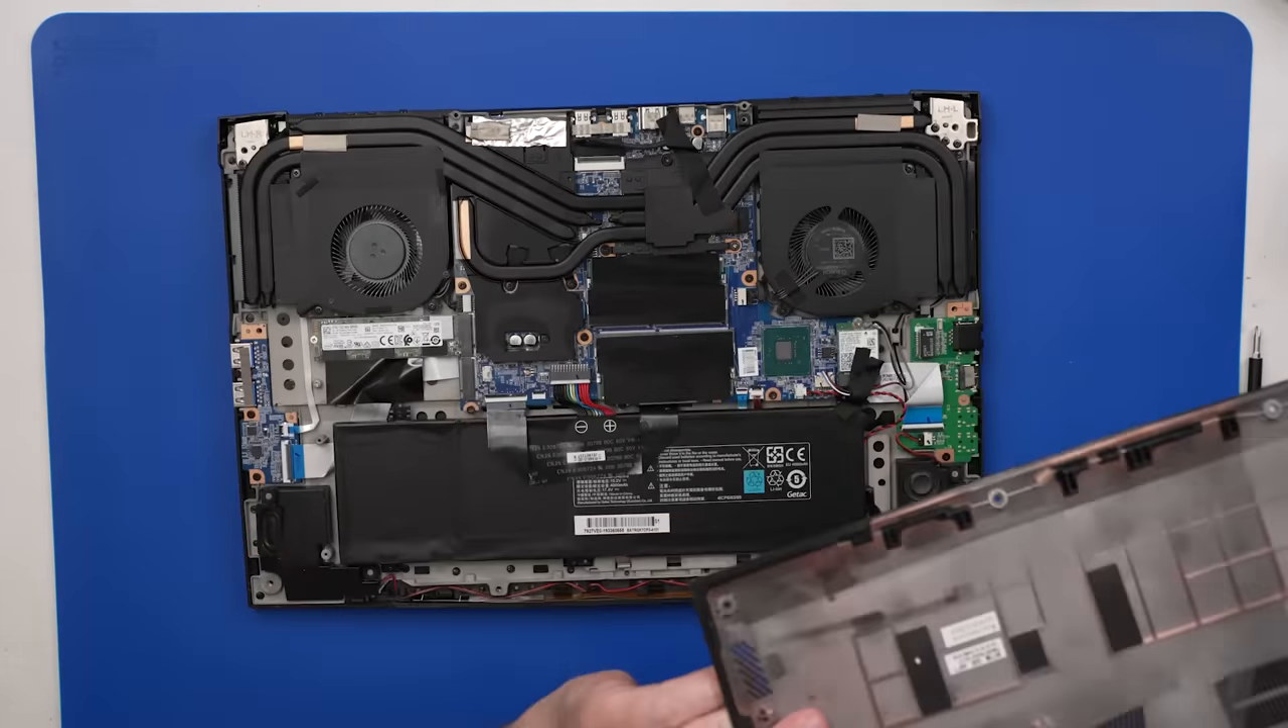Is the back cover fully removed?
Yes.